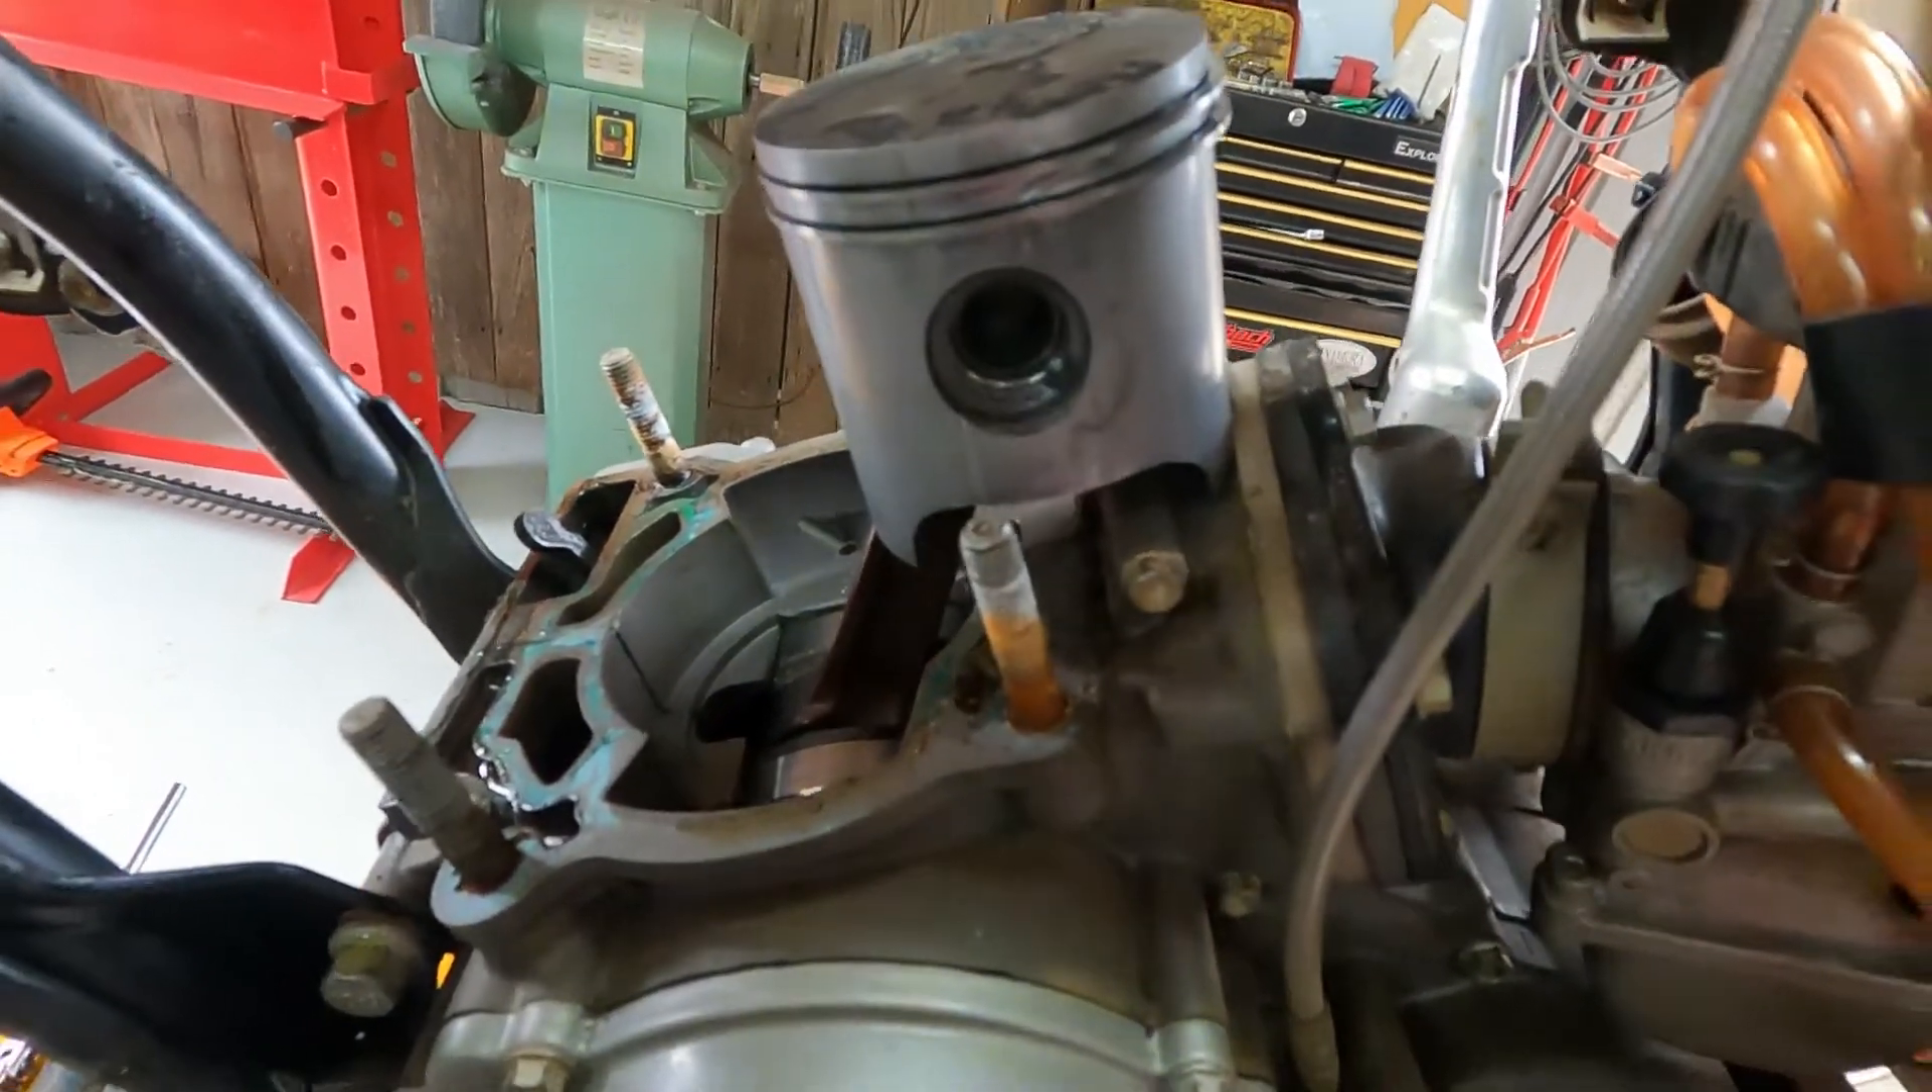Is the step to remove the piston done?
No.